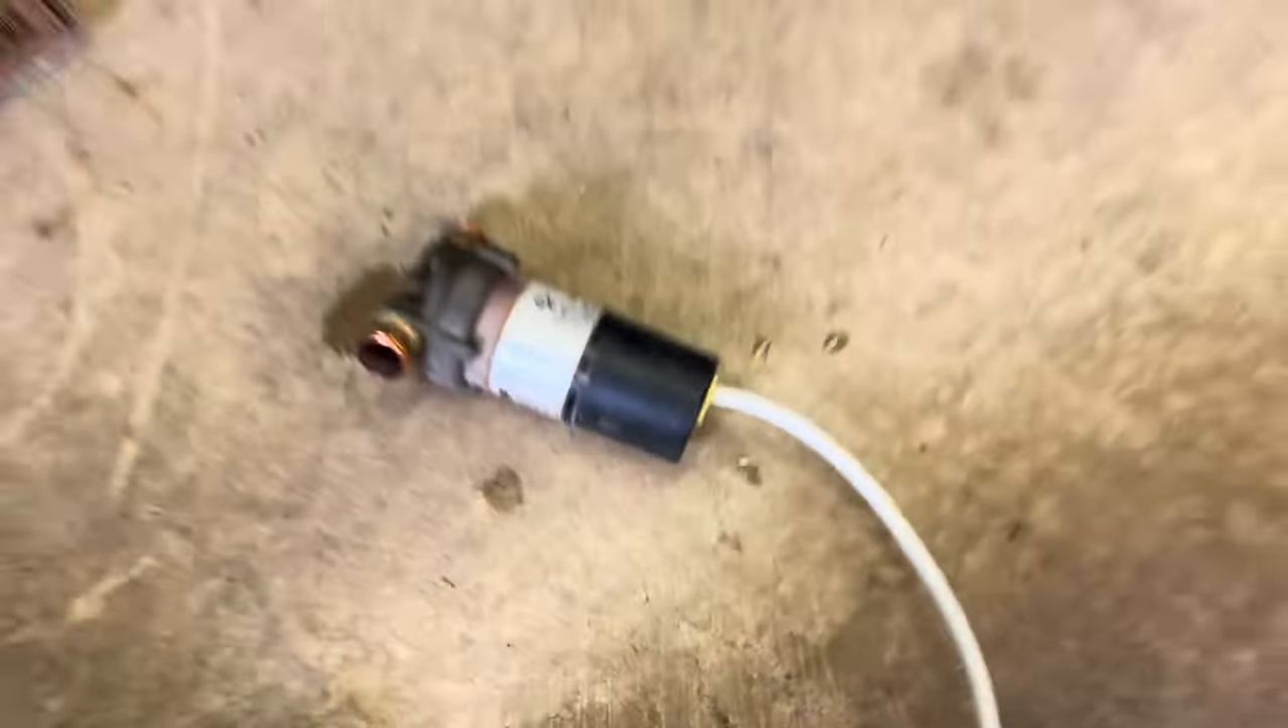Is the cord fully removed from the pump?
No.